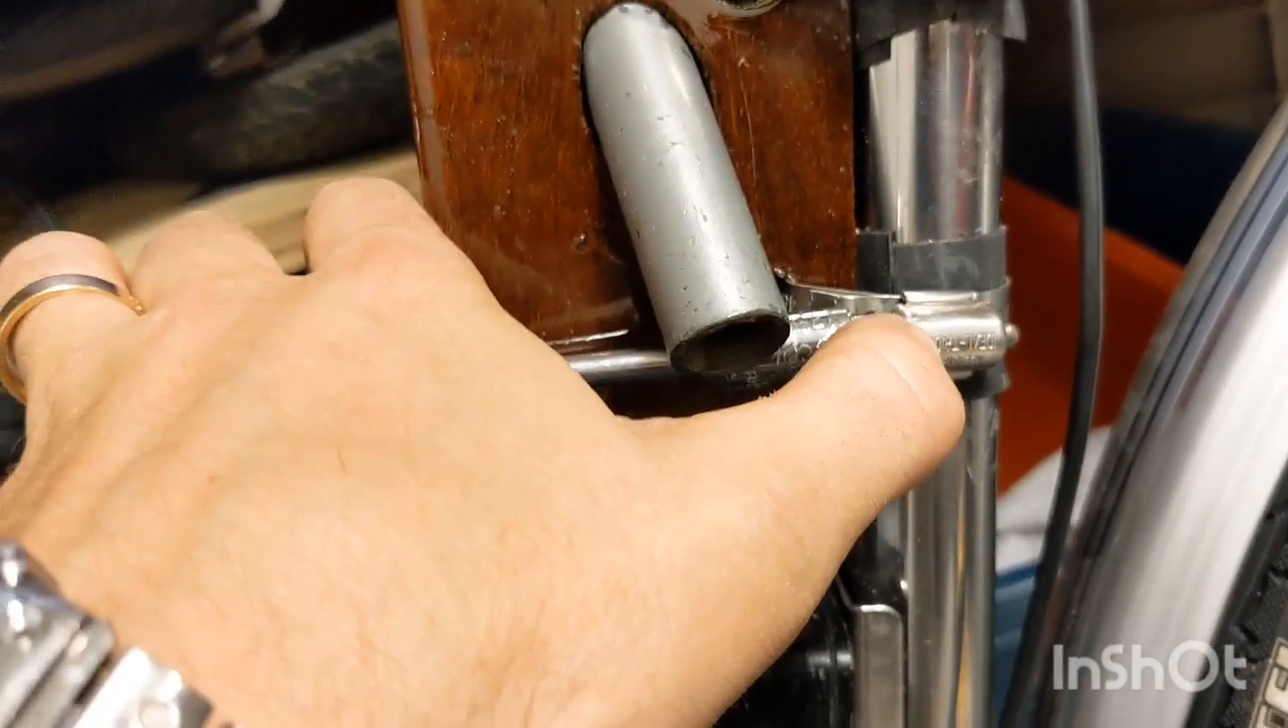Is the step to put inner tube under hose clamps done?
Yes.